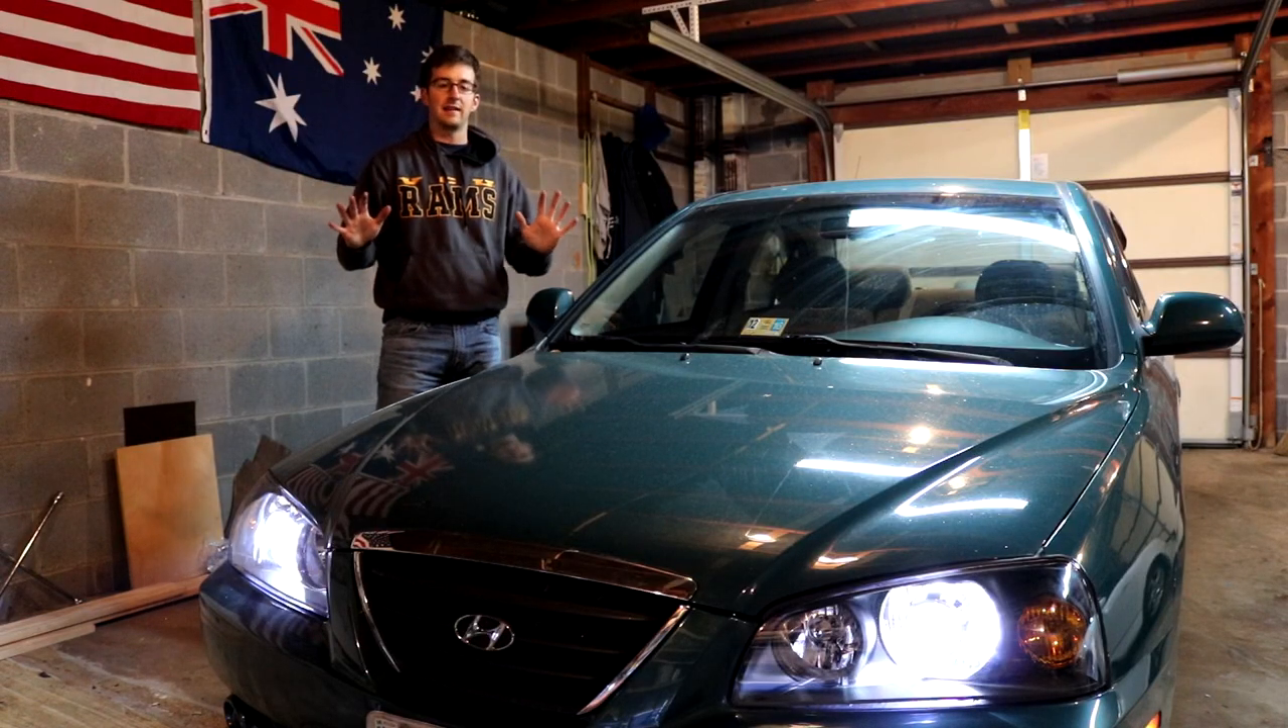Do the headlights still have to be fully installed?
No.